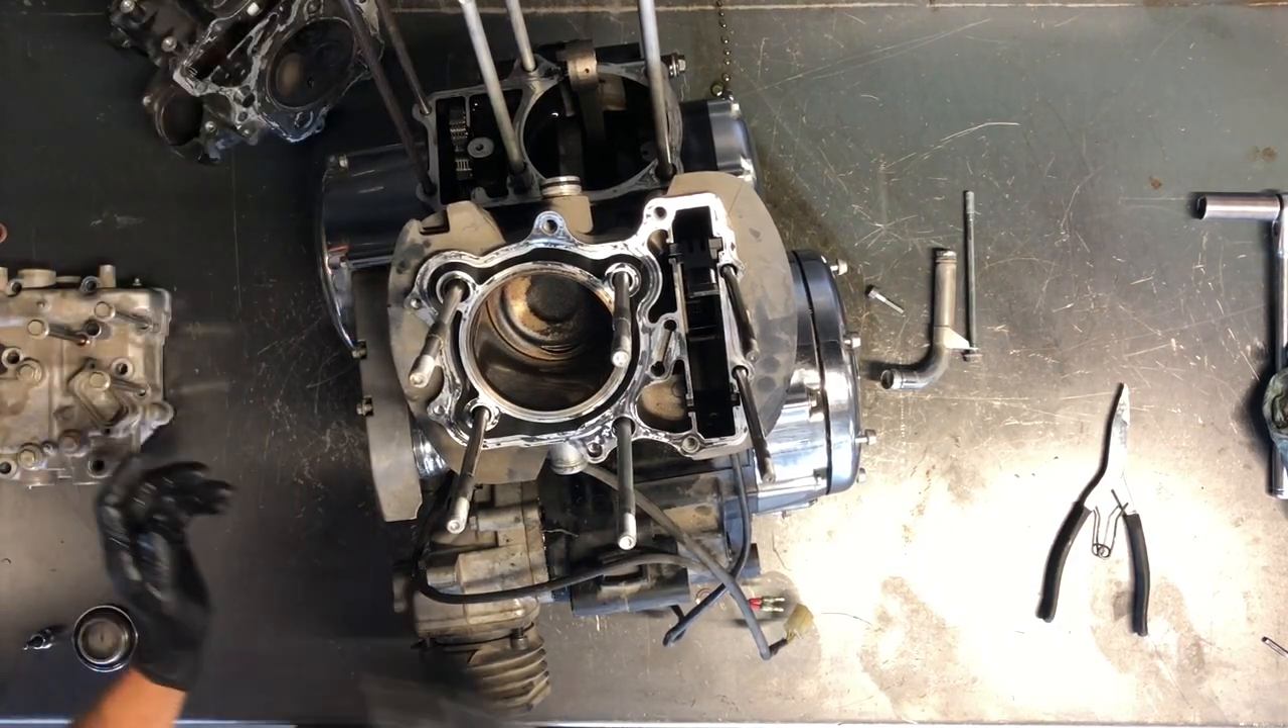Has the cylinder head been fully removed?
Yes.